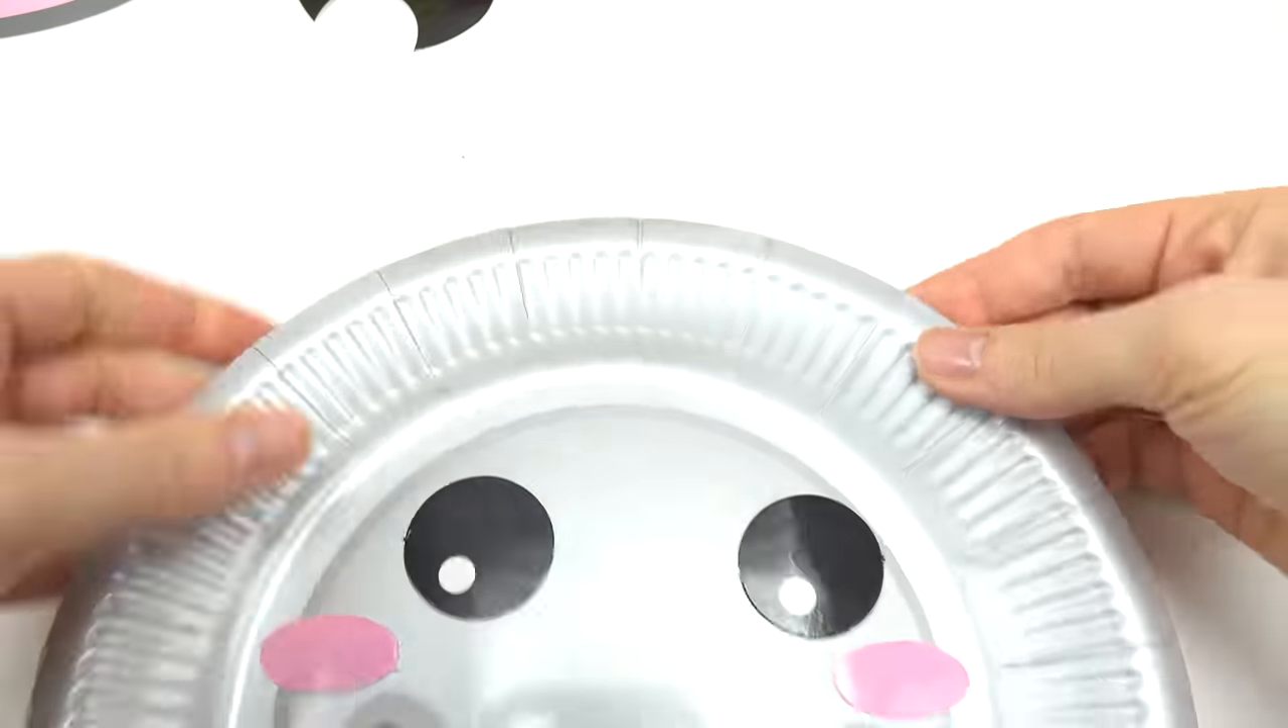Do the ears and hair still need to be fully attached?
Yes.